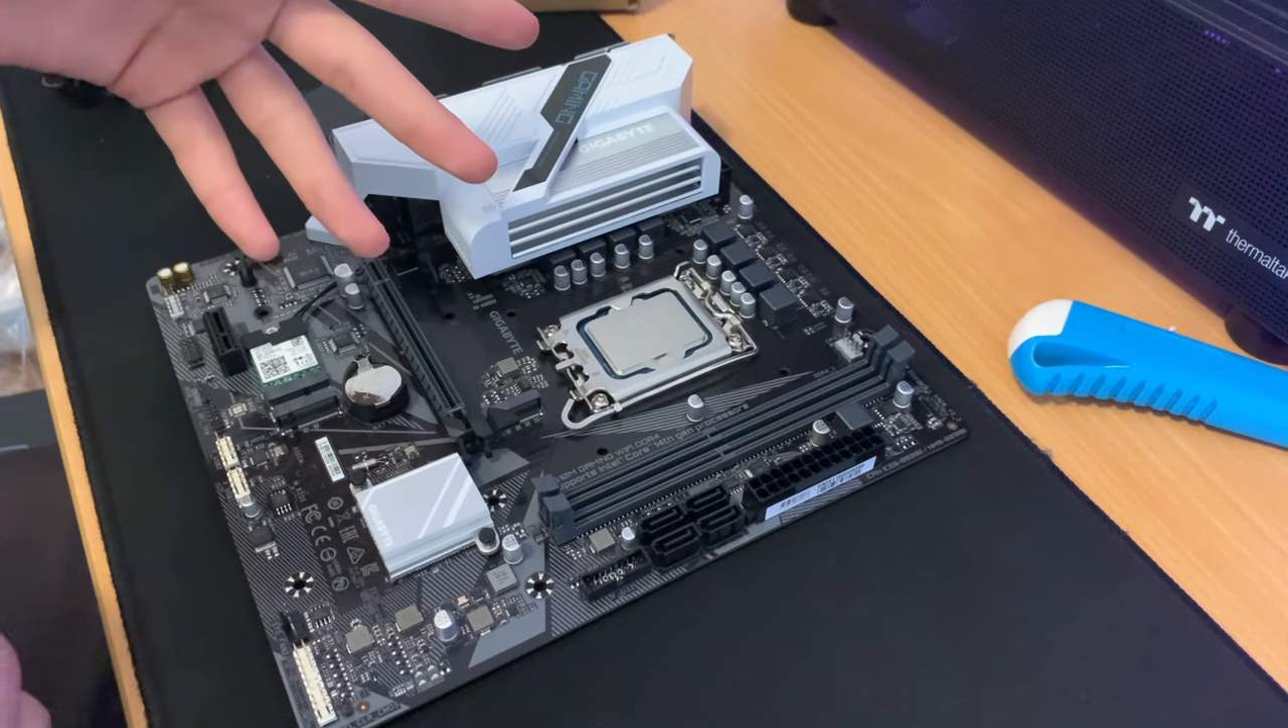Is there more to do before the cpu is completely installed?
No.